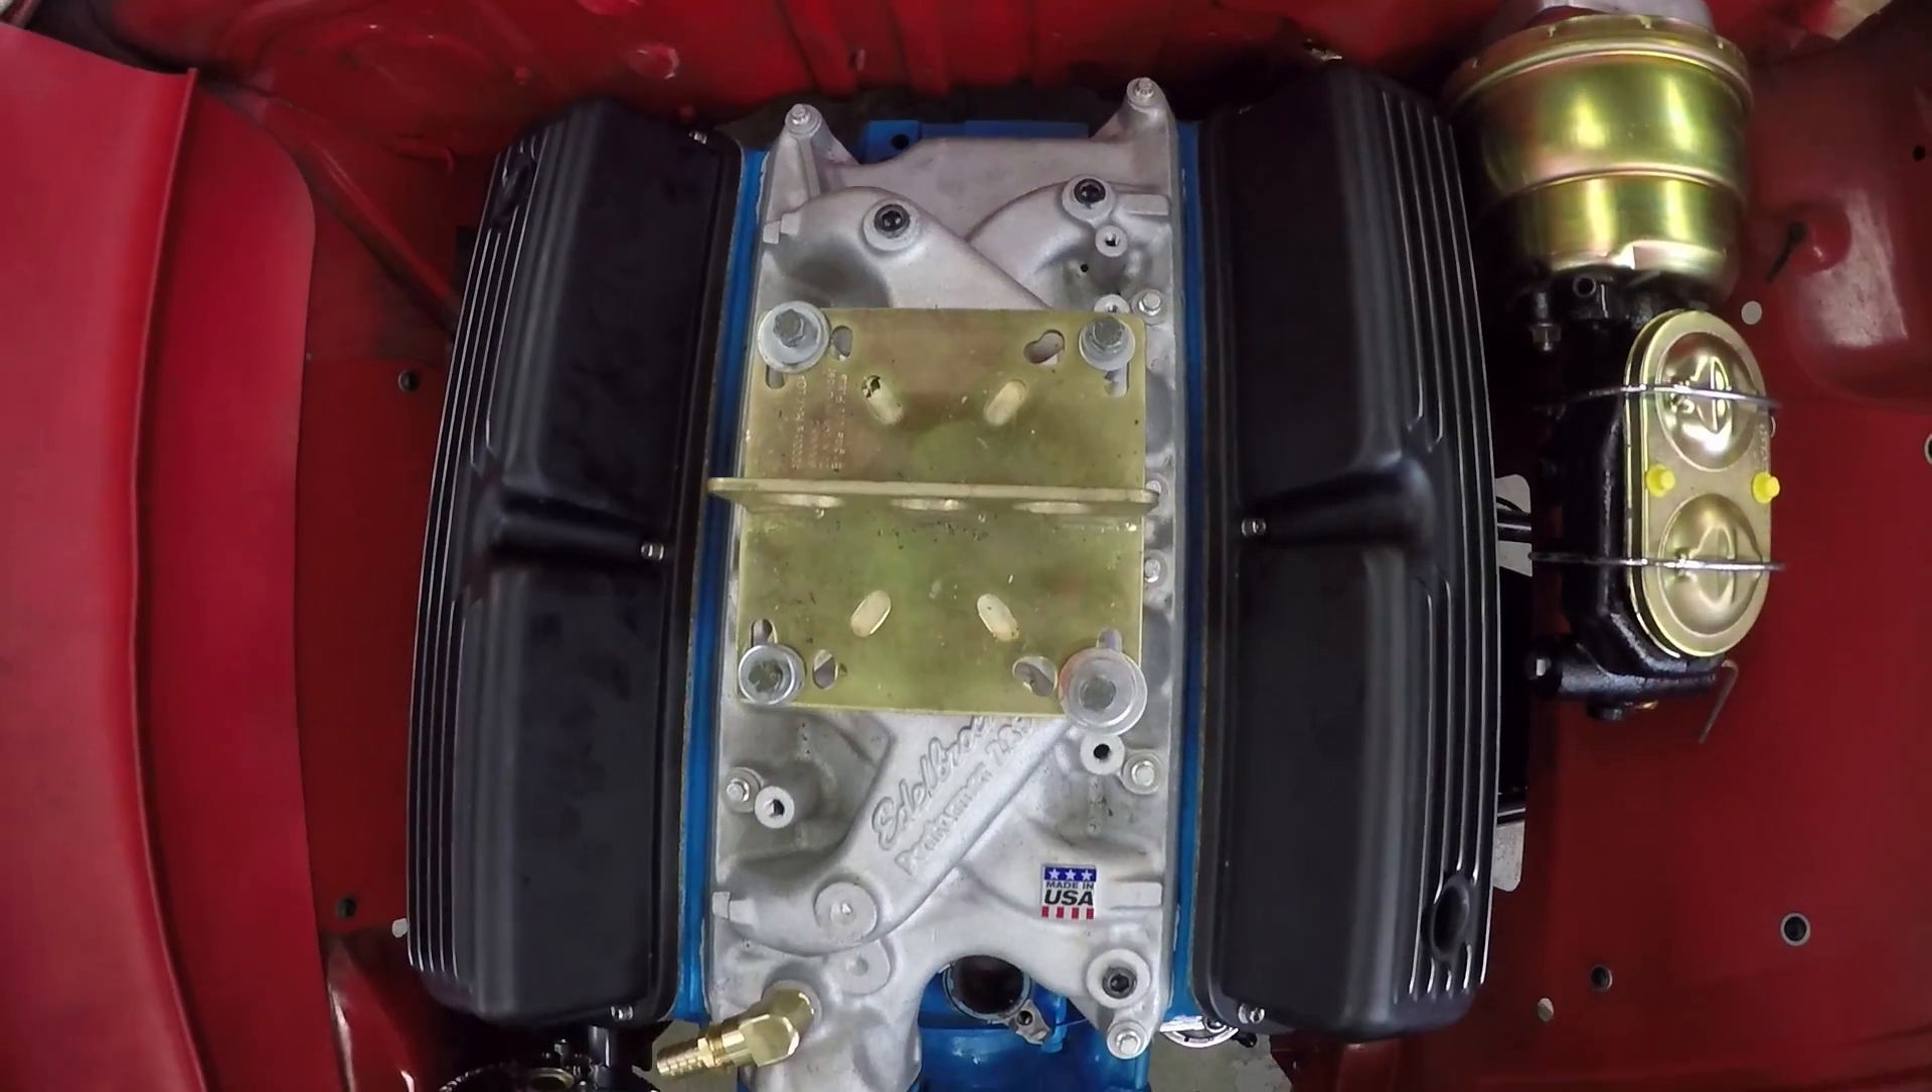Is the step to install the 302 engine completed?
Yes.